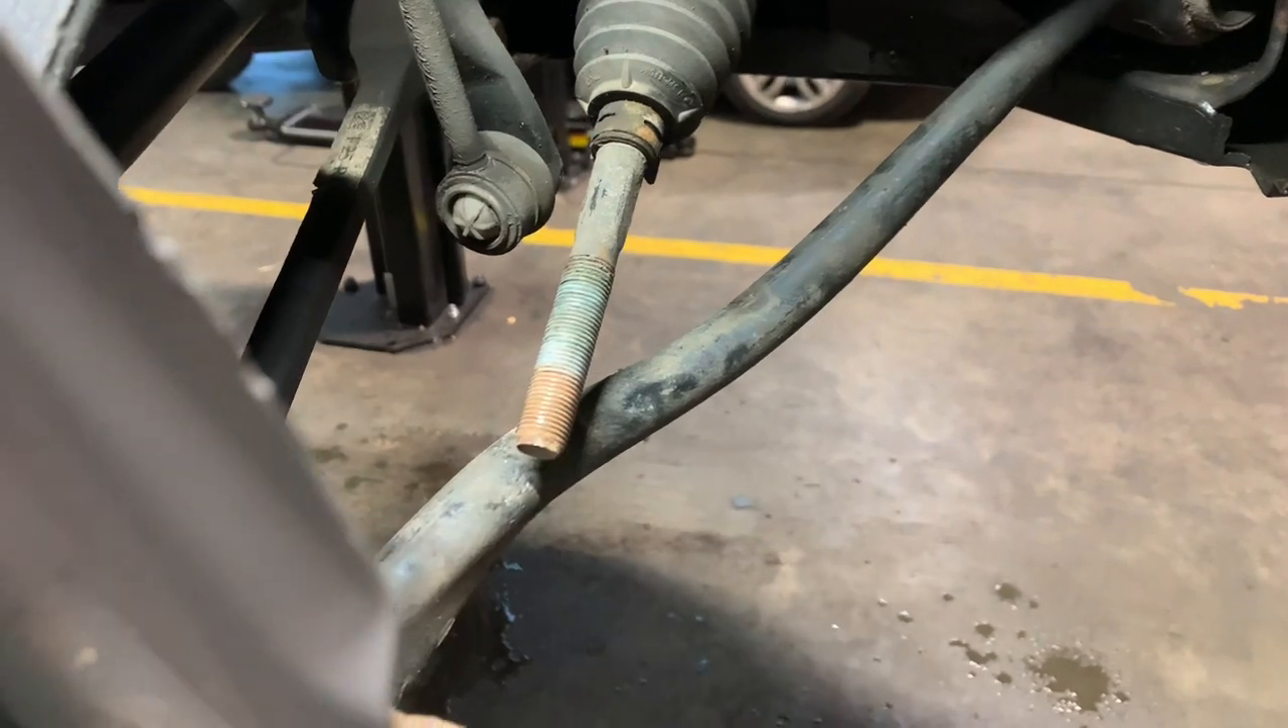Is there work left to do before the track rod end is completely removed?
No.